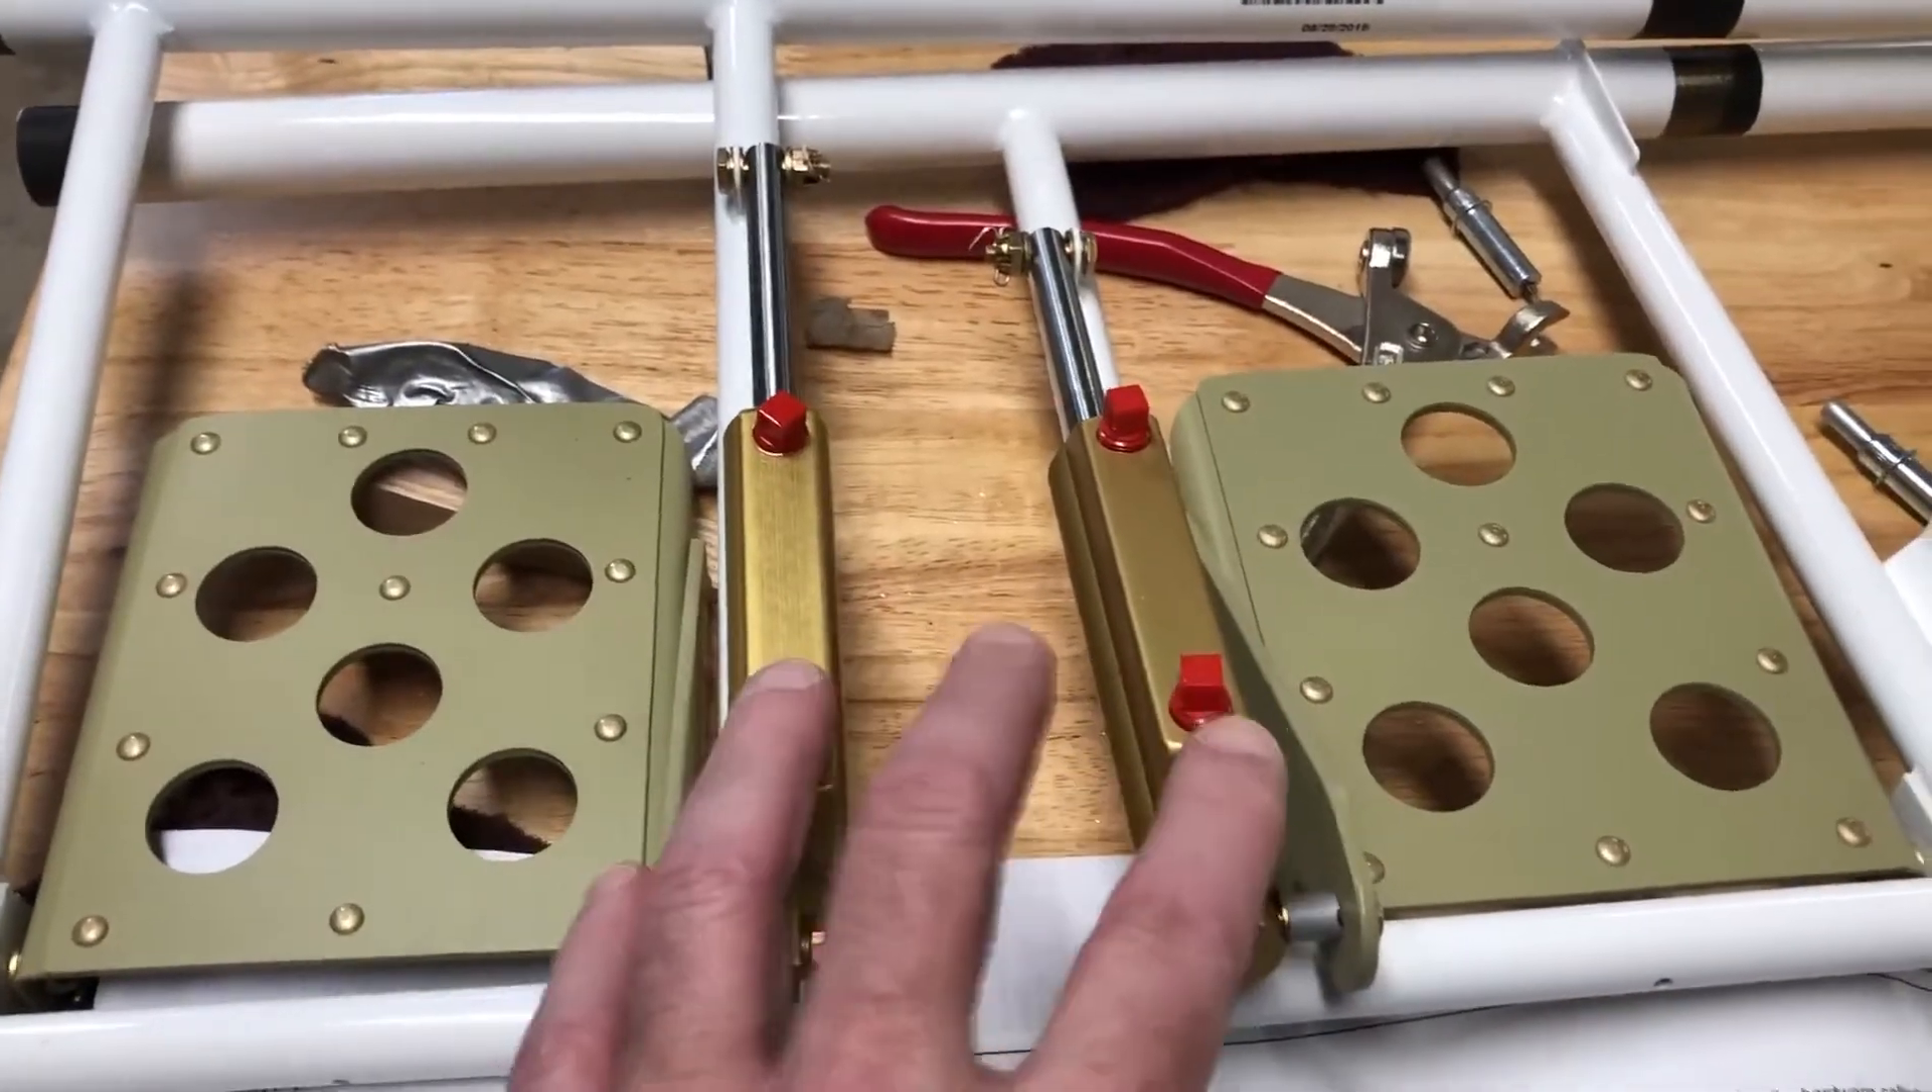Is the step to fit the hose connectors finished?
No.